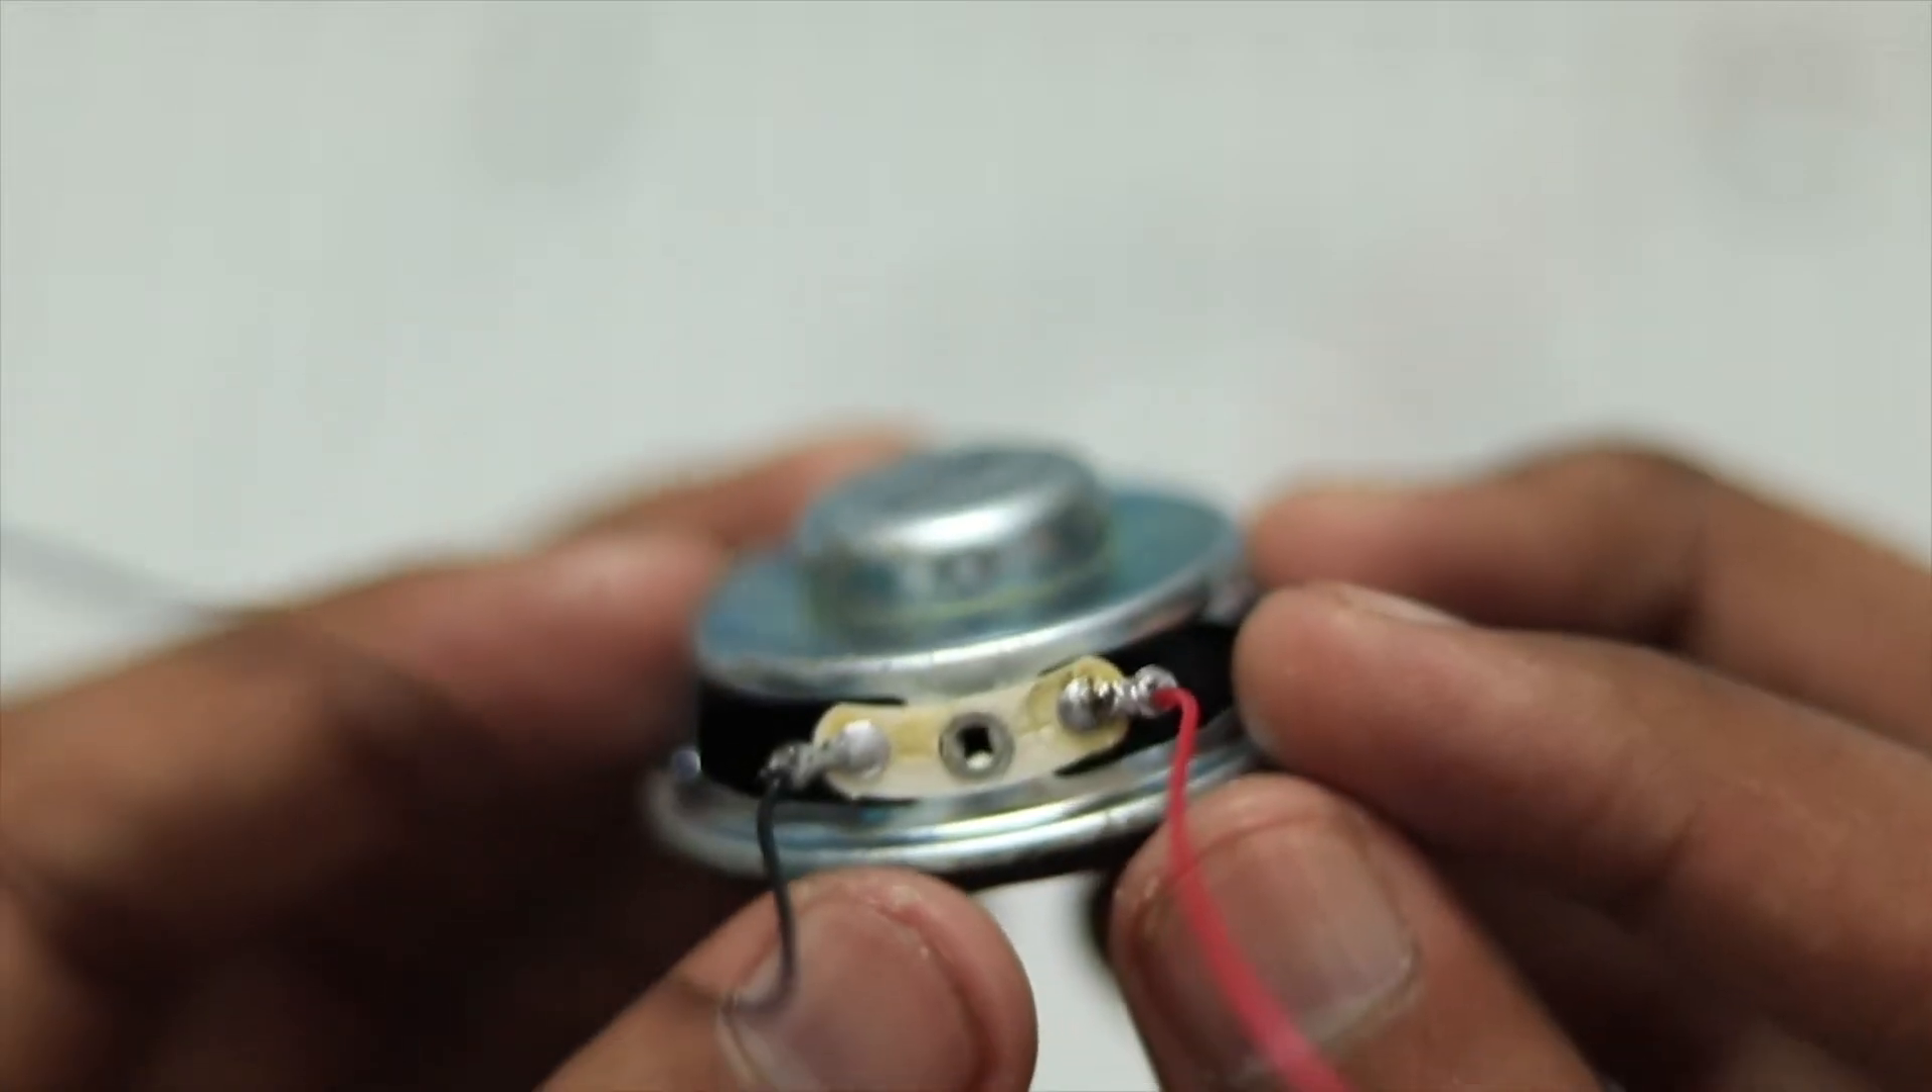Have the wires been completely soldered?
Yes.